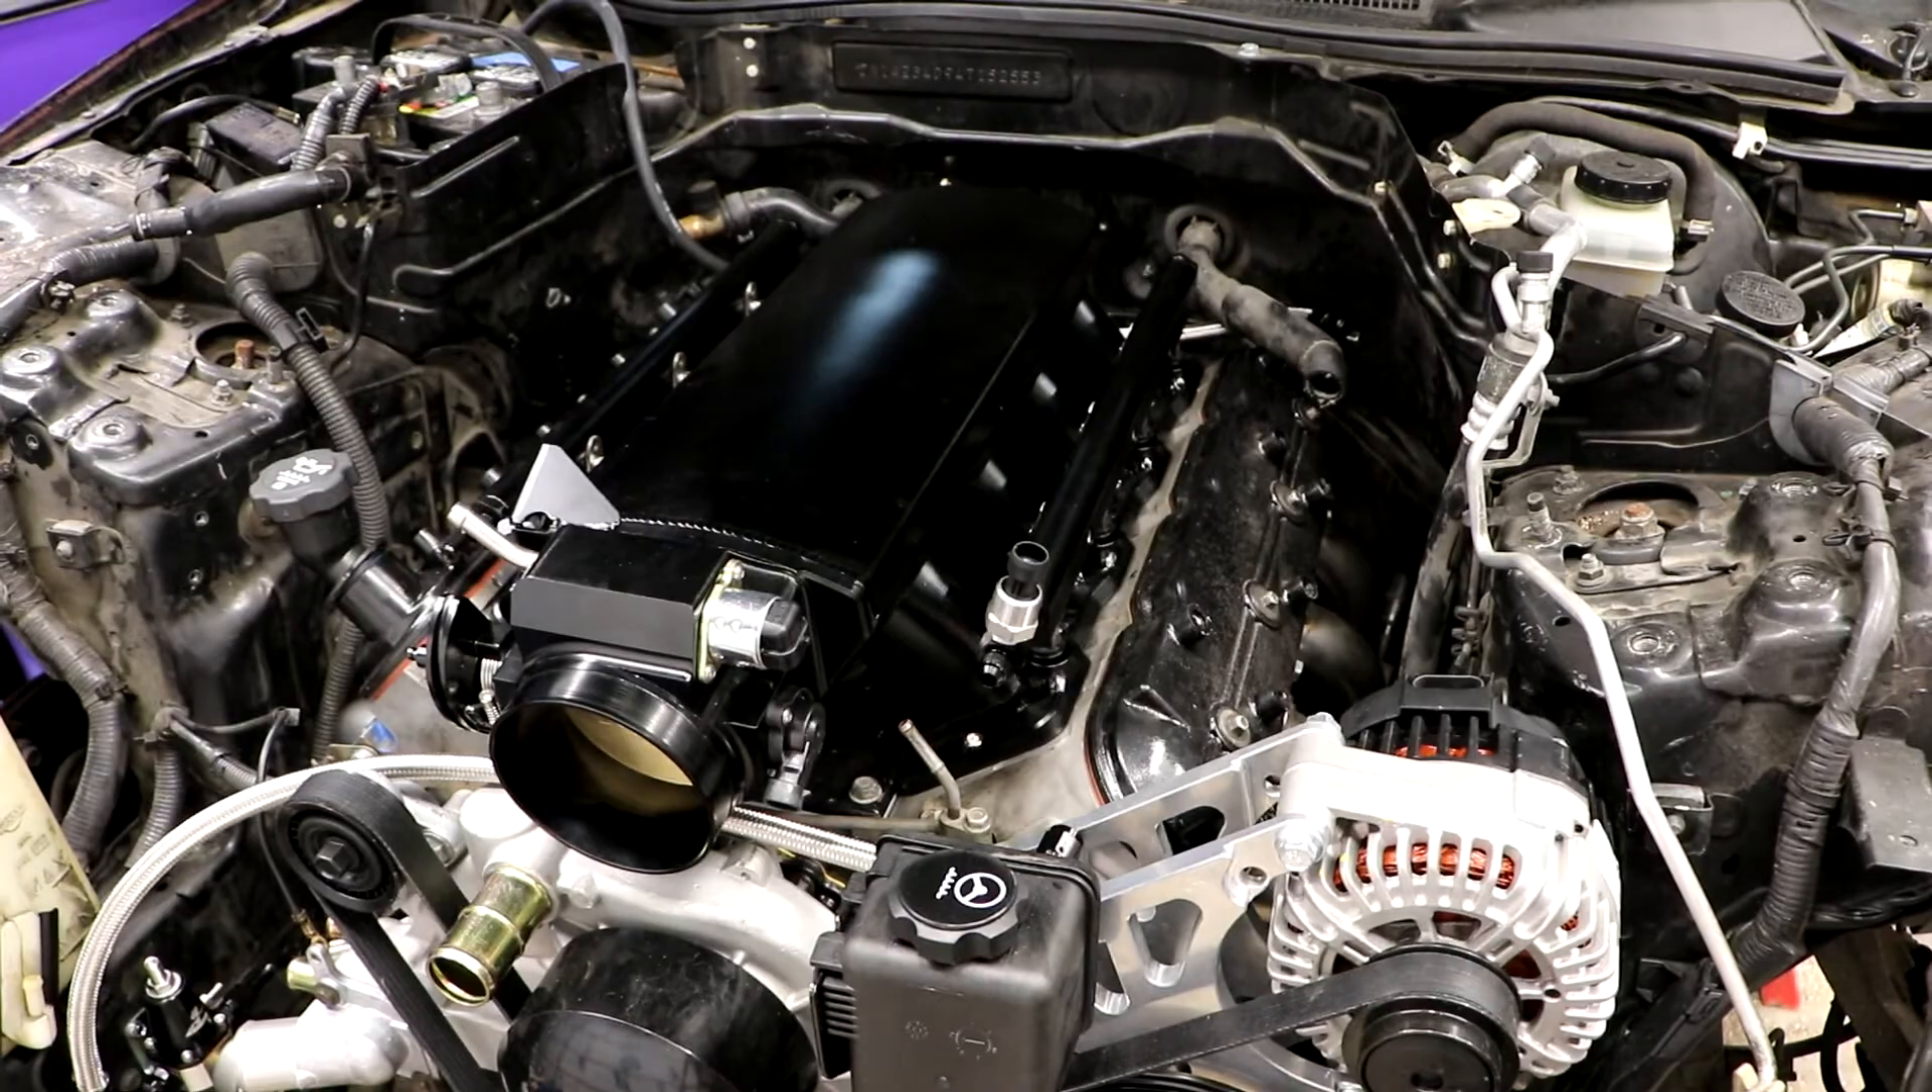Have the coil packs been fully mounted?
No.